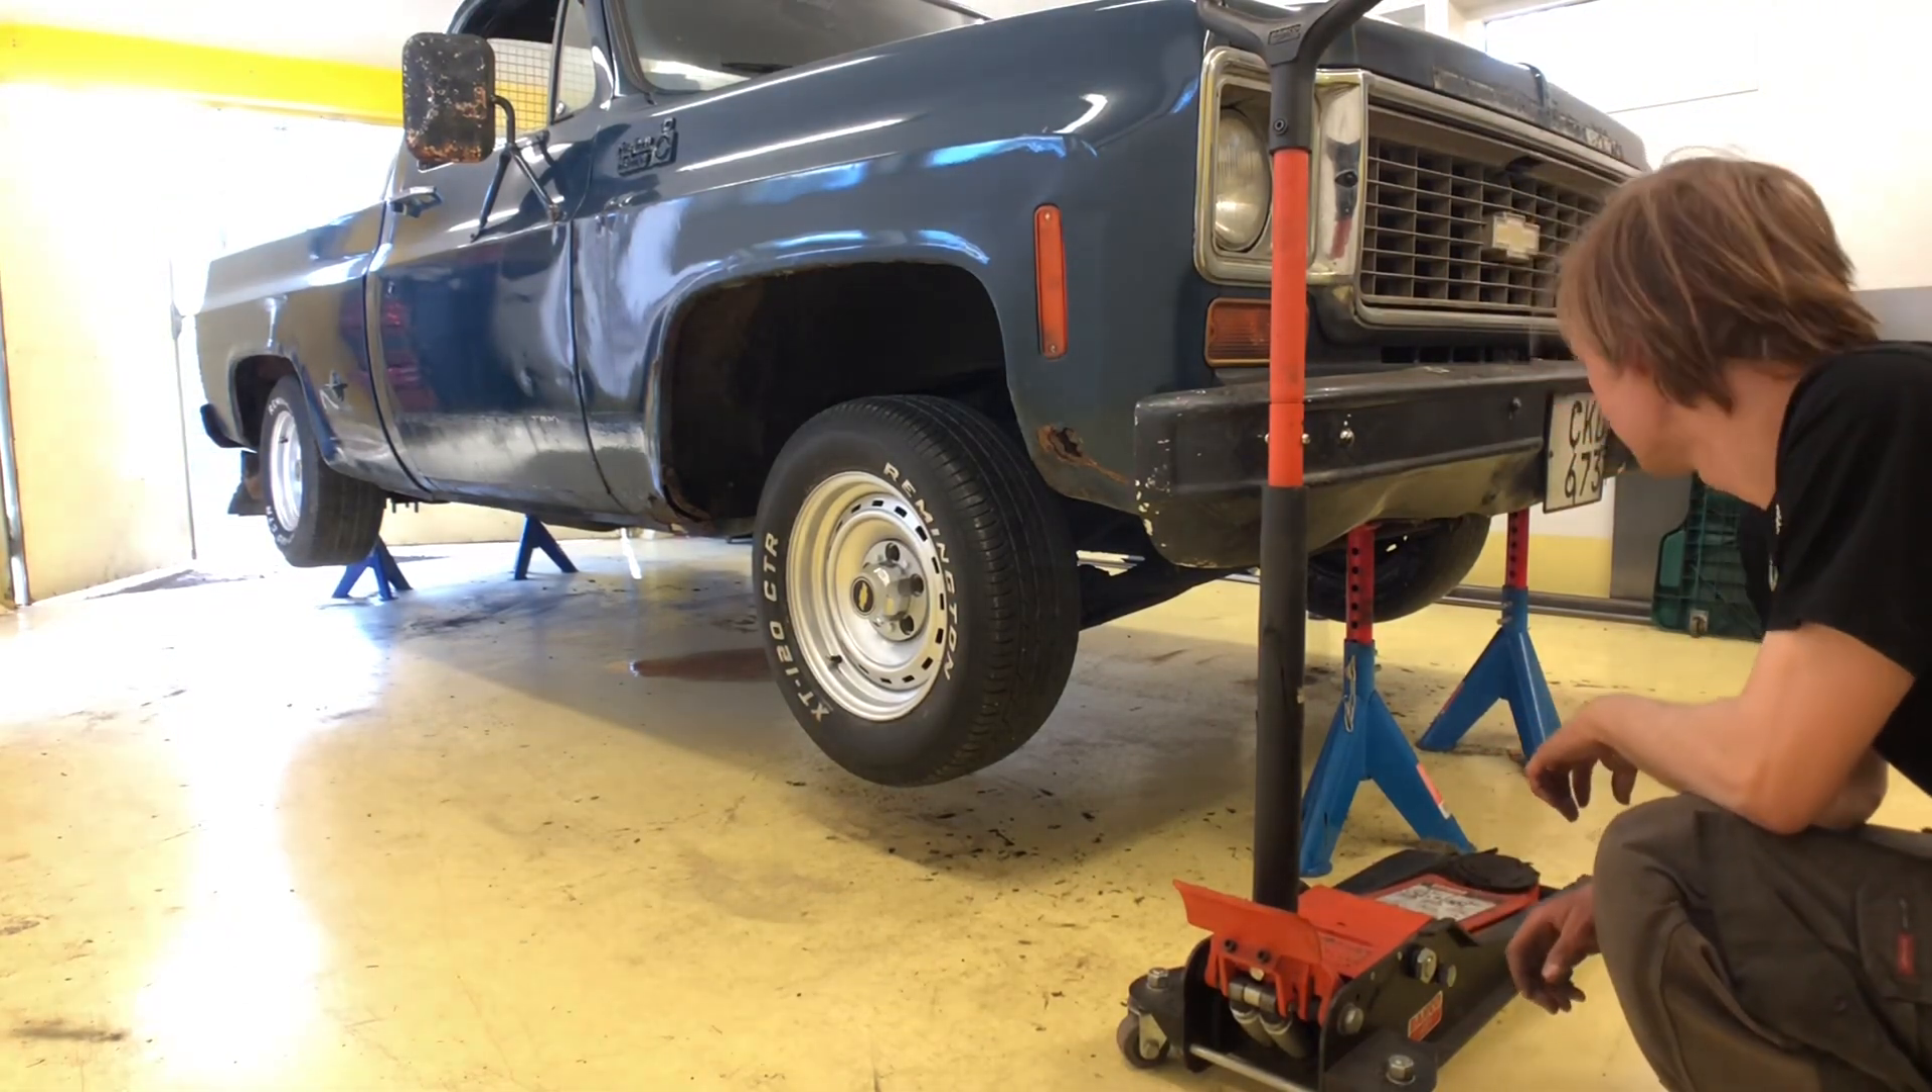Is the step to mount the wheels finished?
Yes.